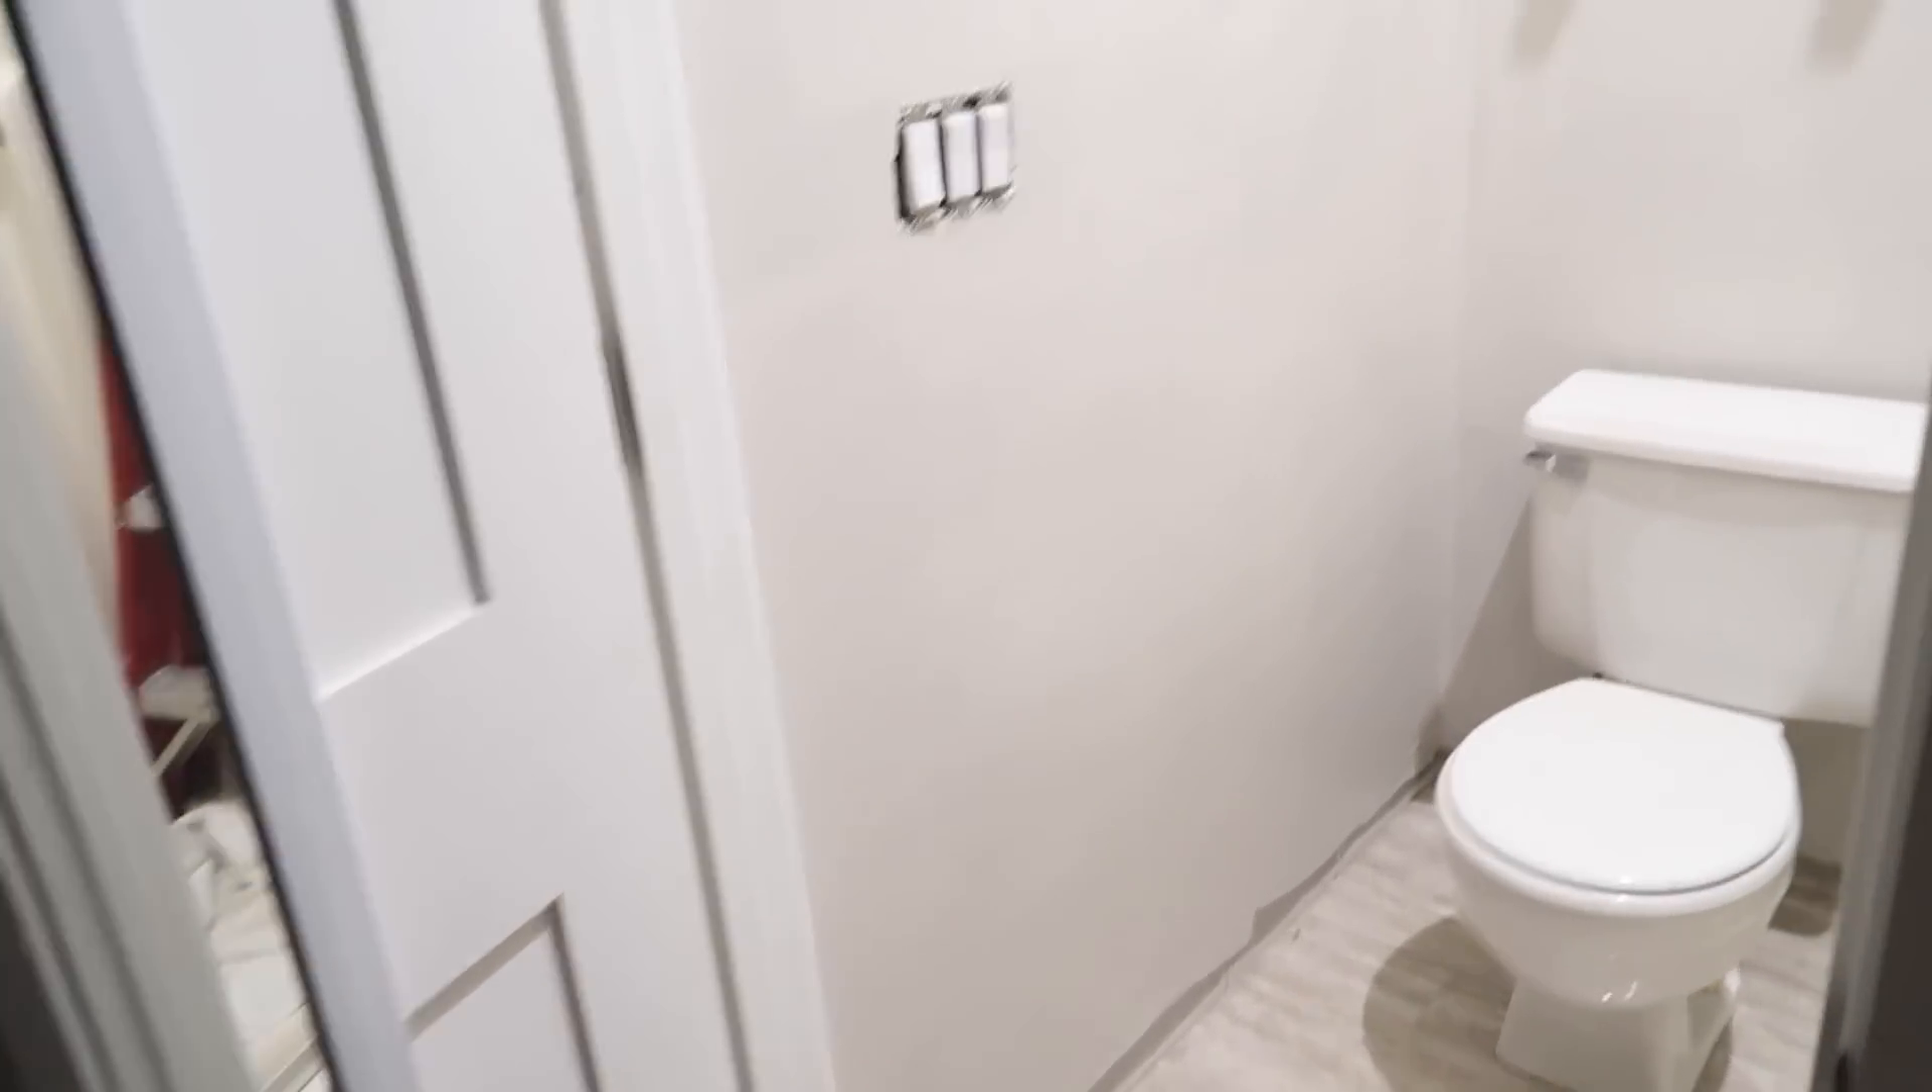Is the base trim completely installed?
No.